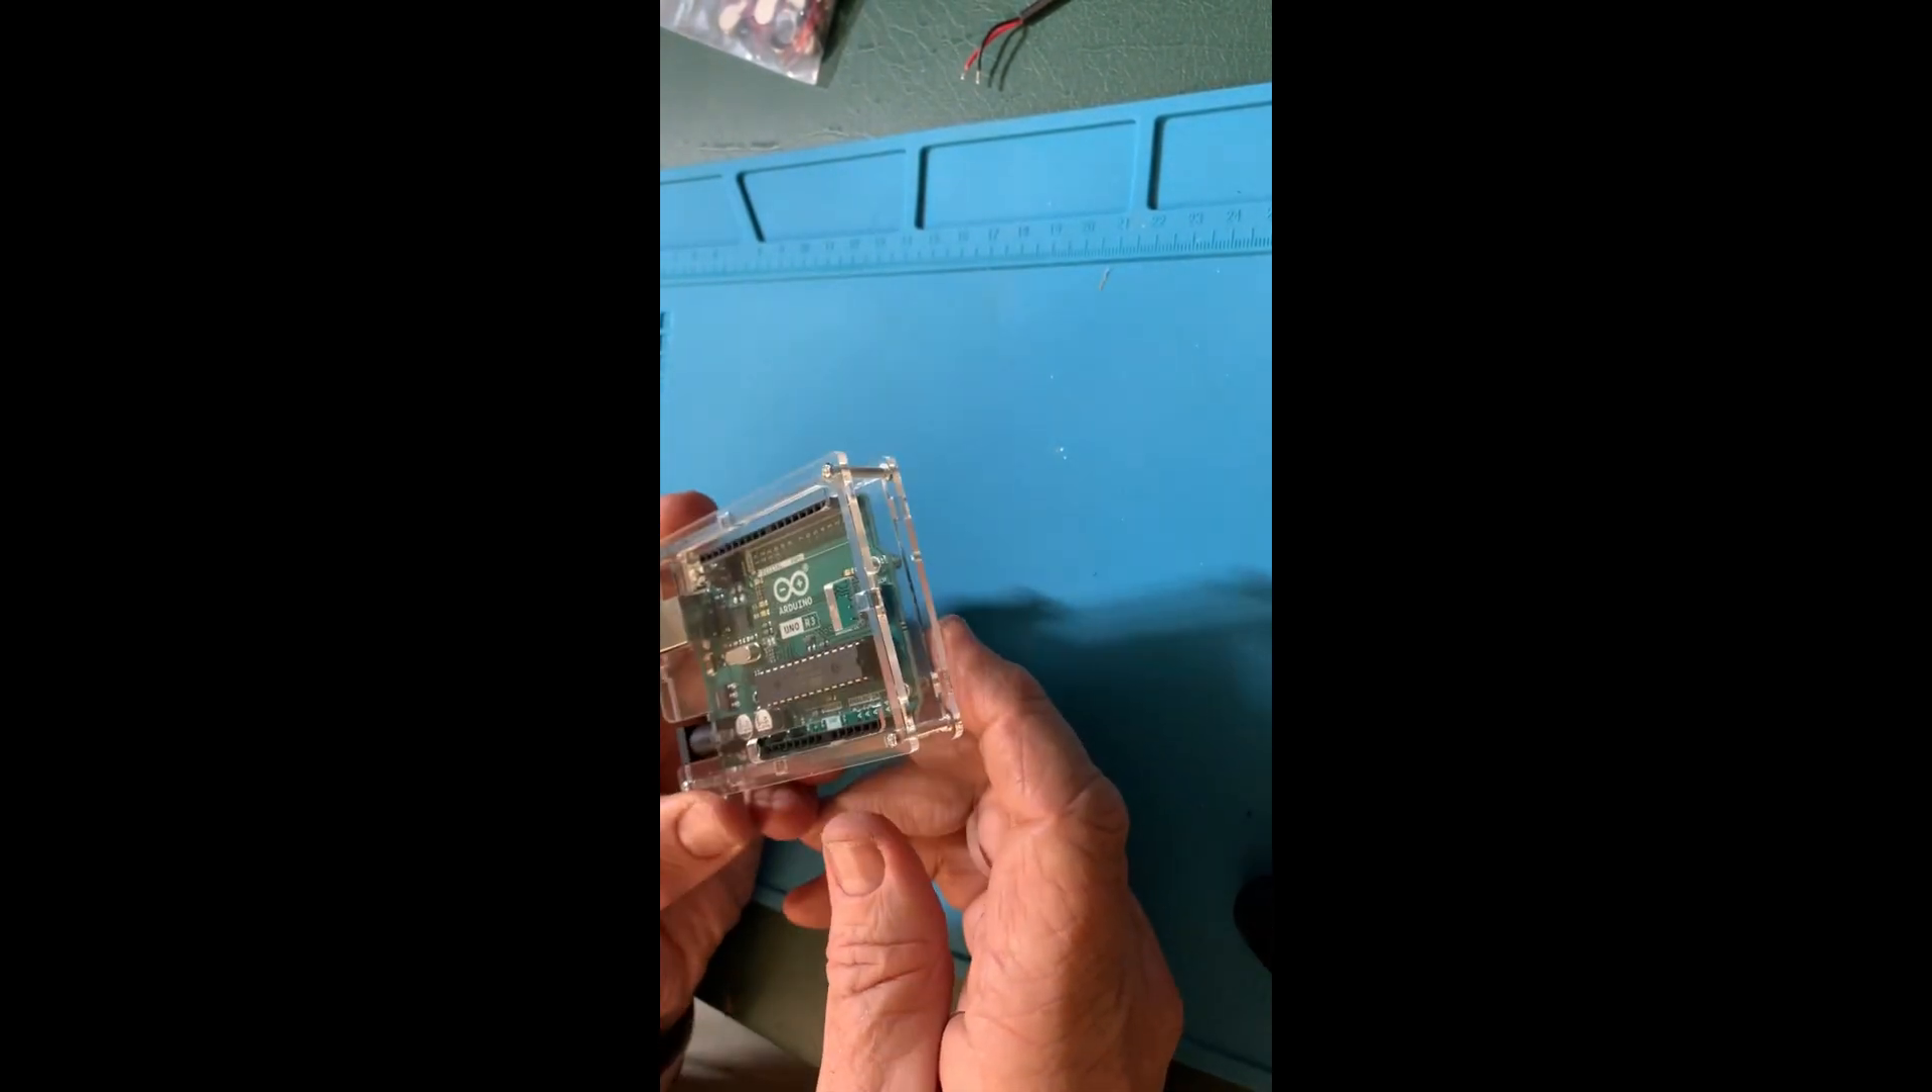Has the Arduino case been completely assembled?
Yes.